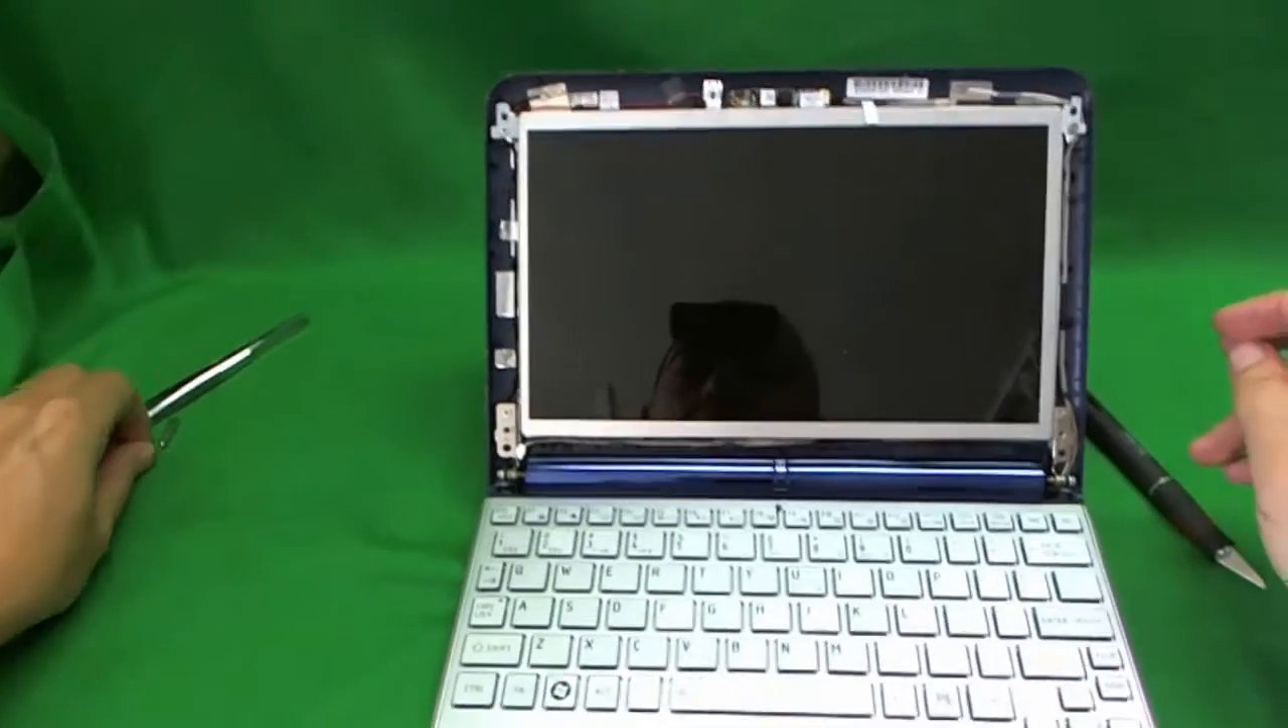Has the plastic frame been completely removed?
Yes.